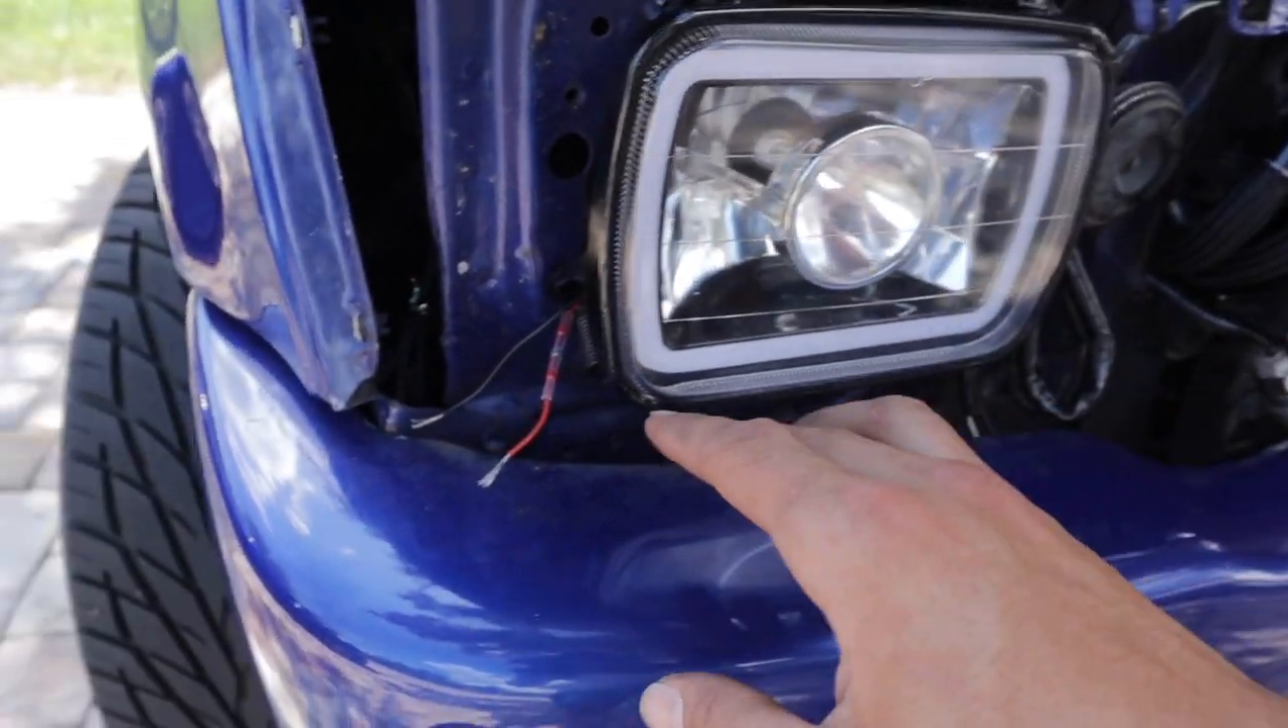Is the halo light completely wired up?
No.